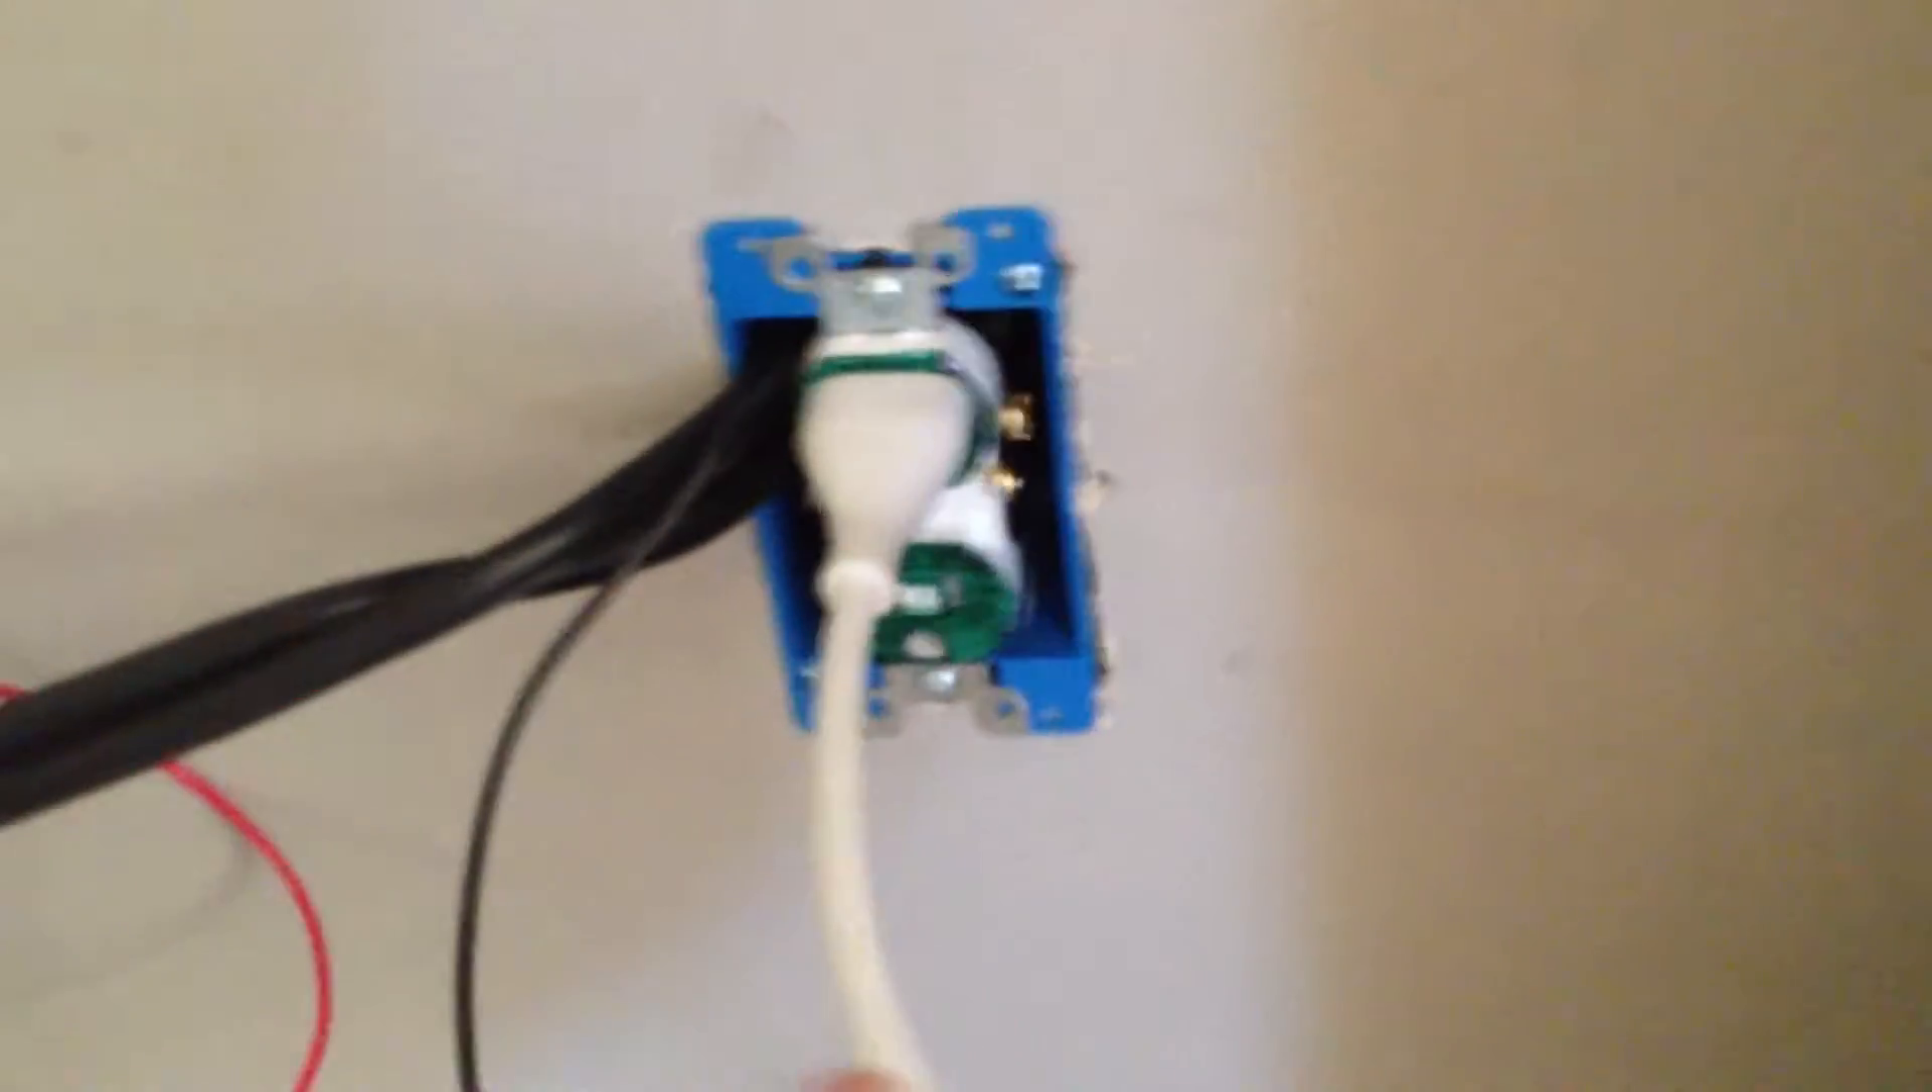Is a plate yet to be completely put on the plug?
Yes.